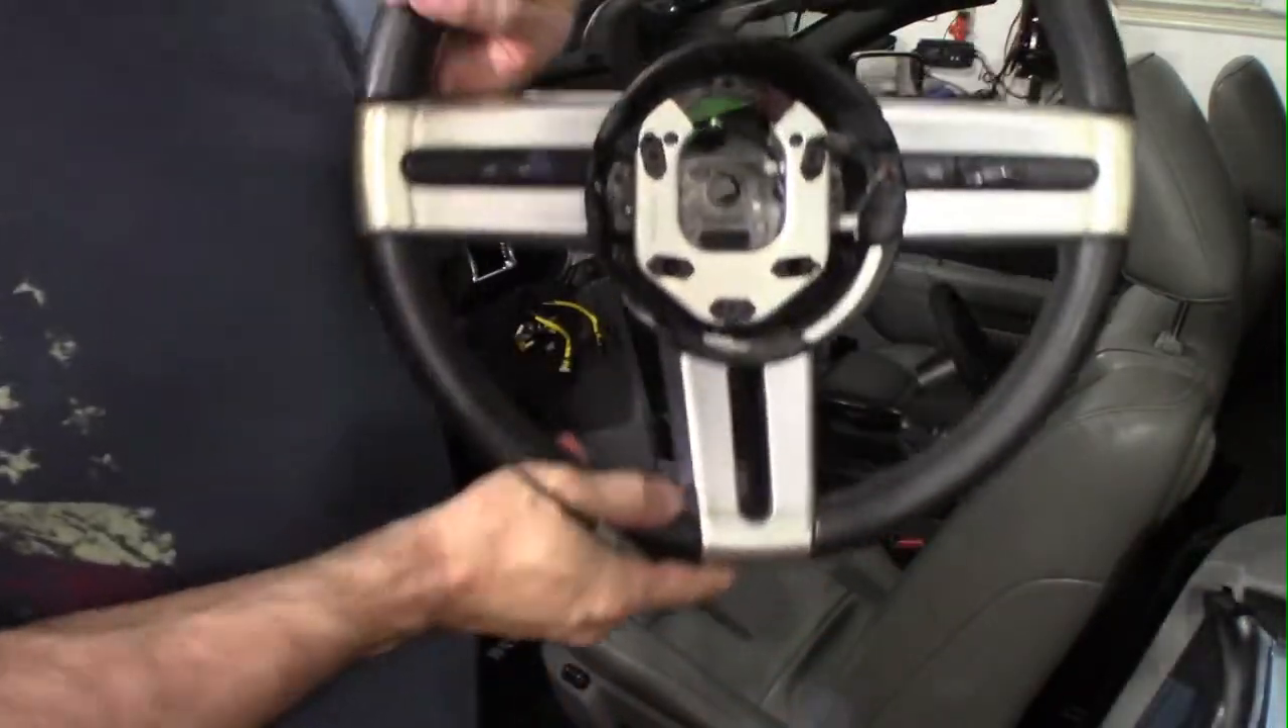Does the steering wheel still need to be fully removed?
No.